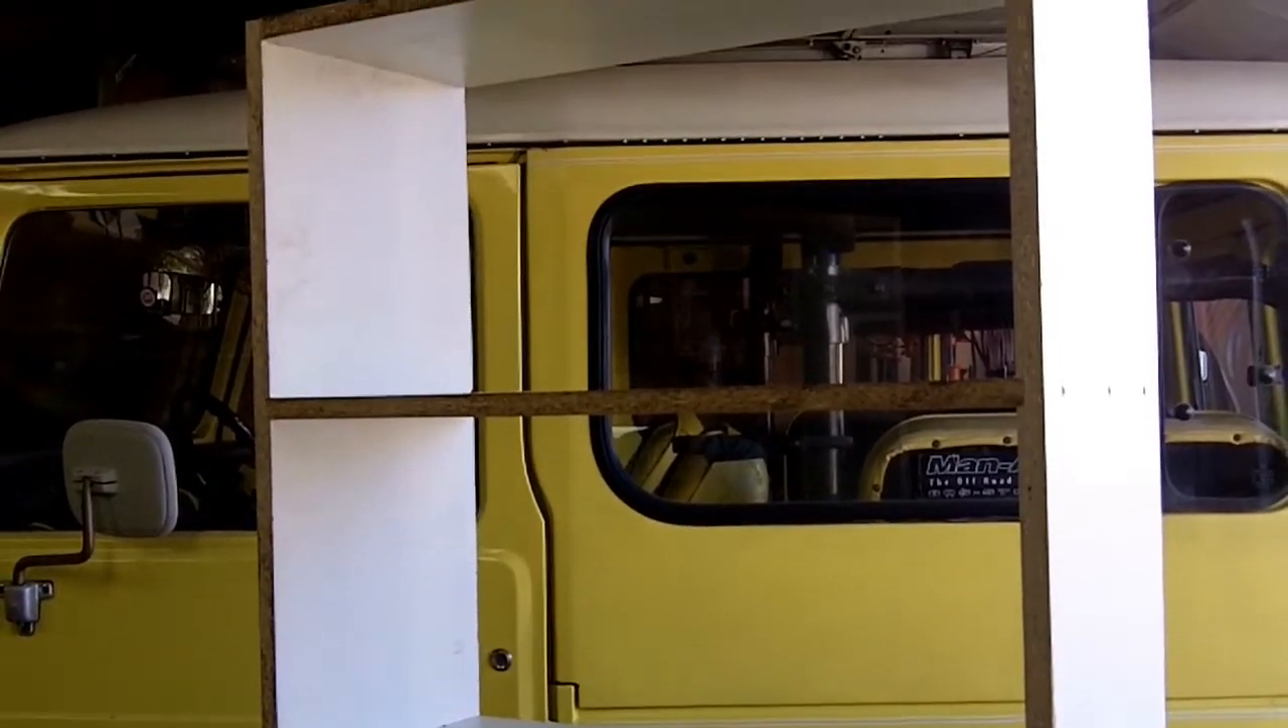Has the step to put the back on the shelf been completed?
No.